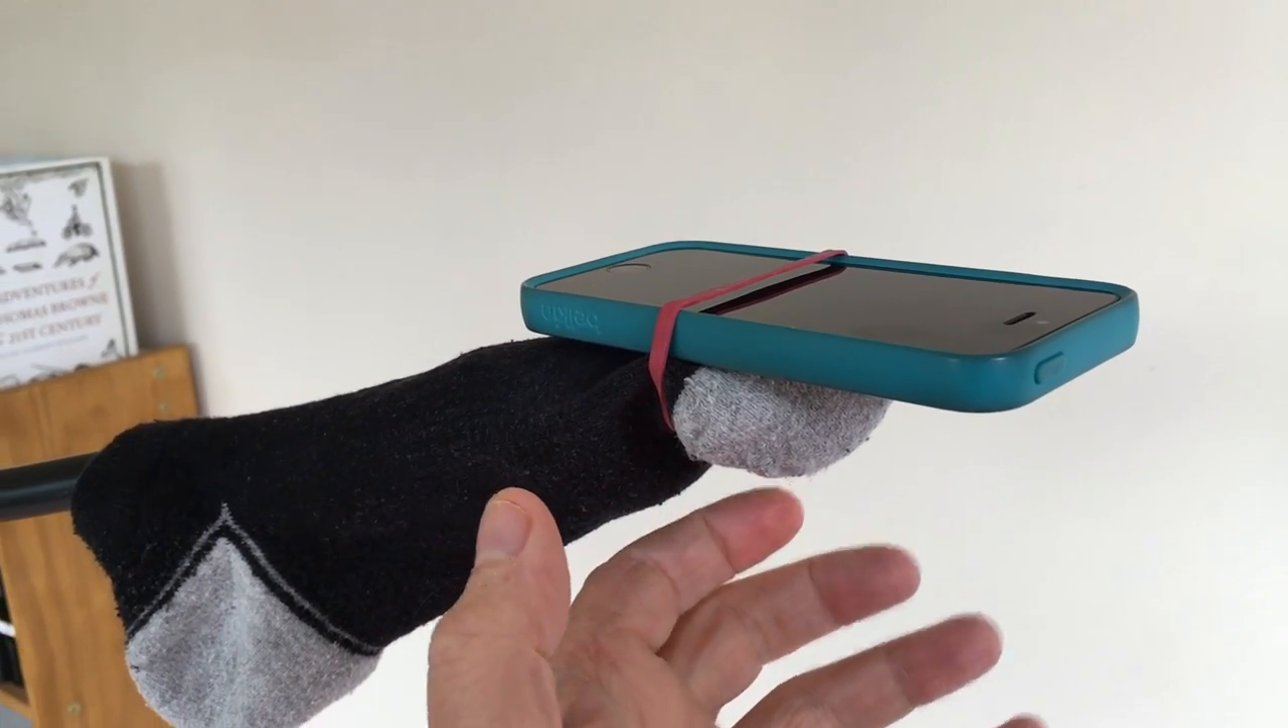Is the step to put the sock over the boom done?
Yes.